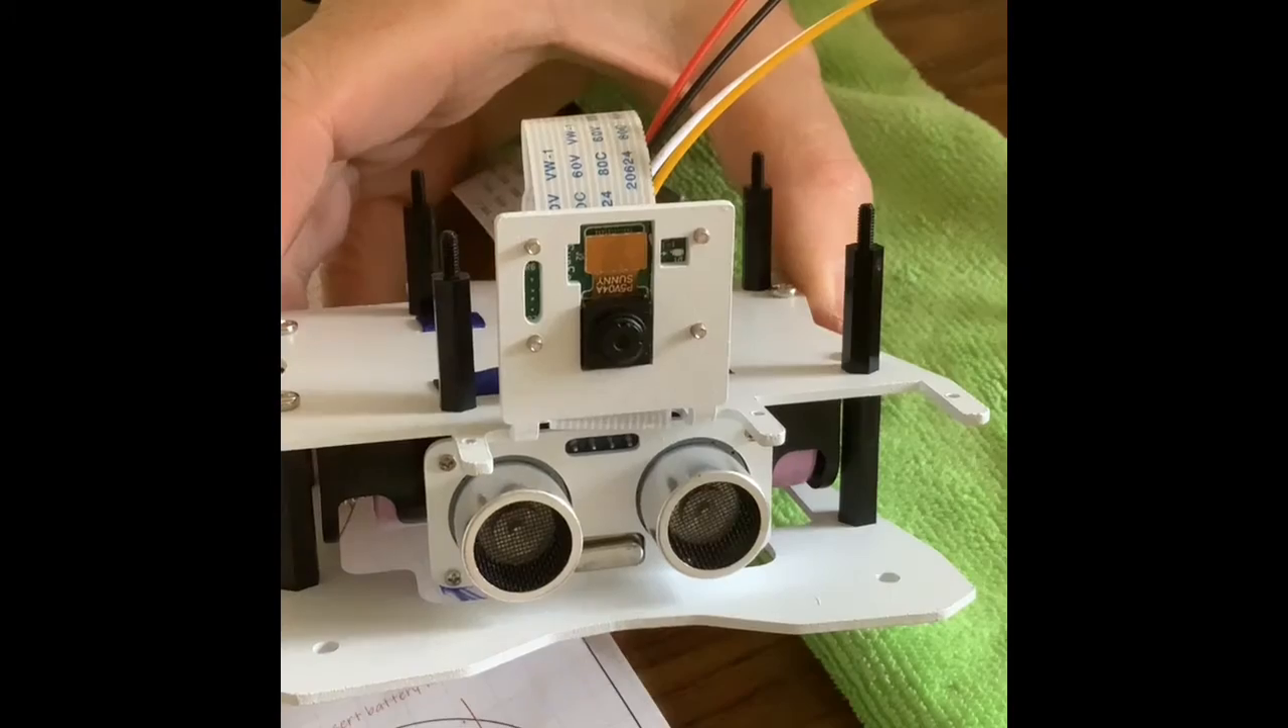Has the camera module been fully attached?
Yes.